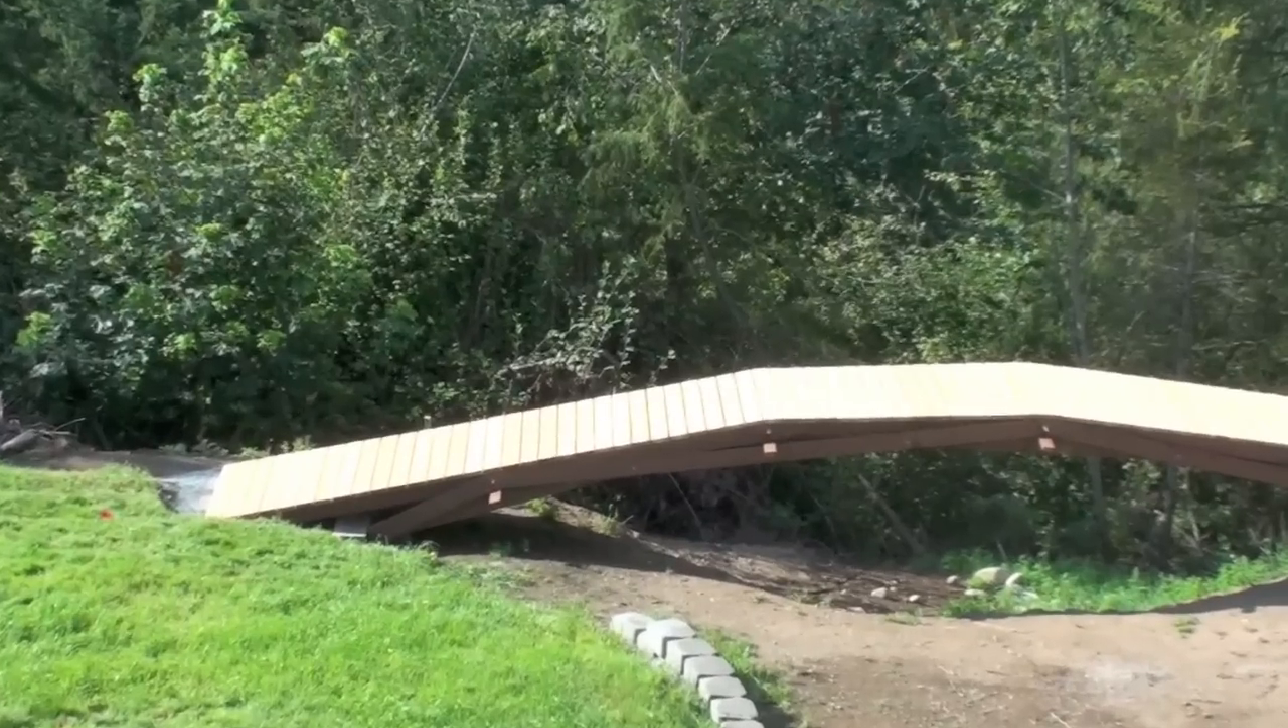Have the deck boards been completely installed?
Yes.